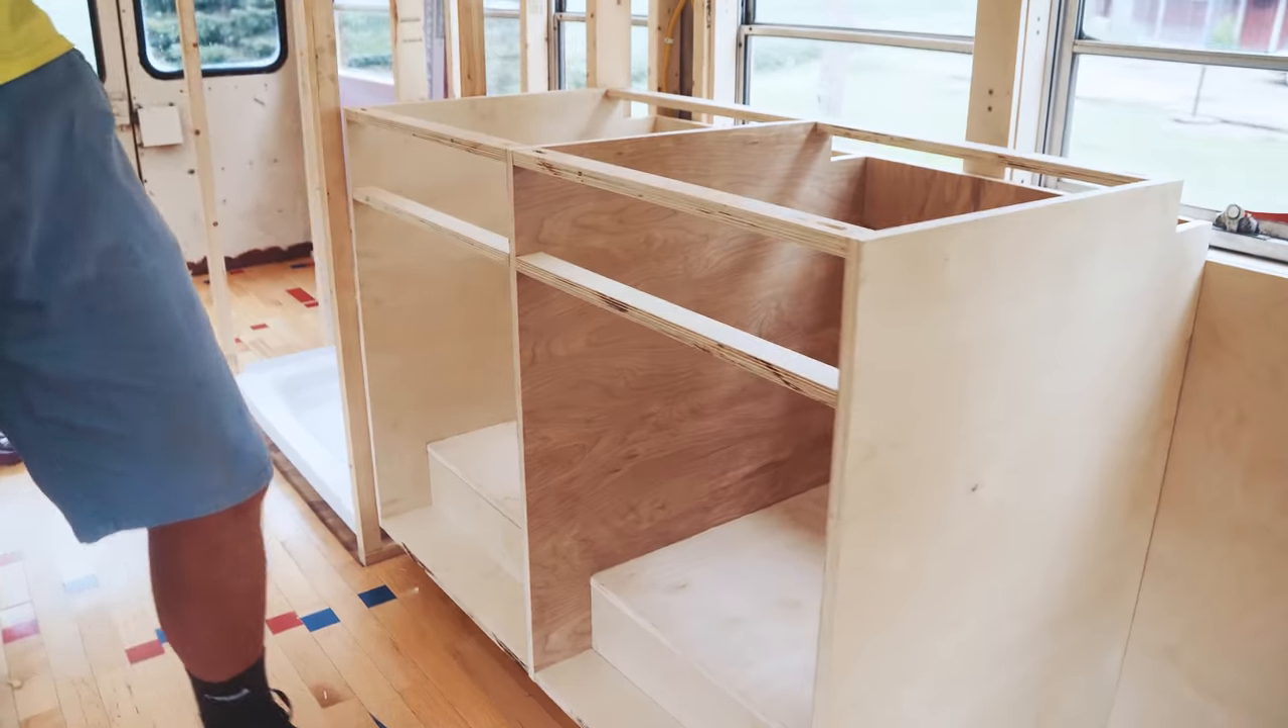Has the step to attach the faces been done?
No.